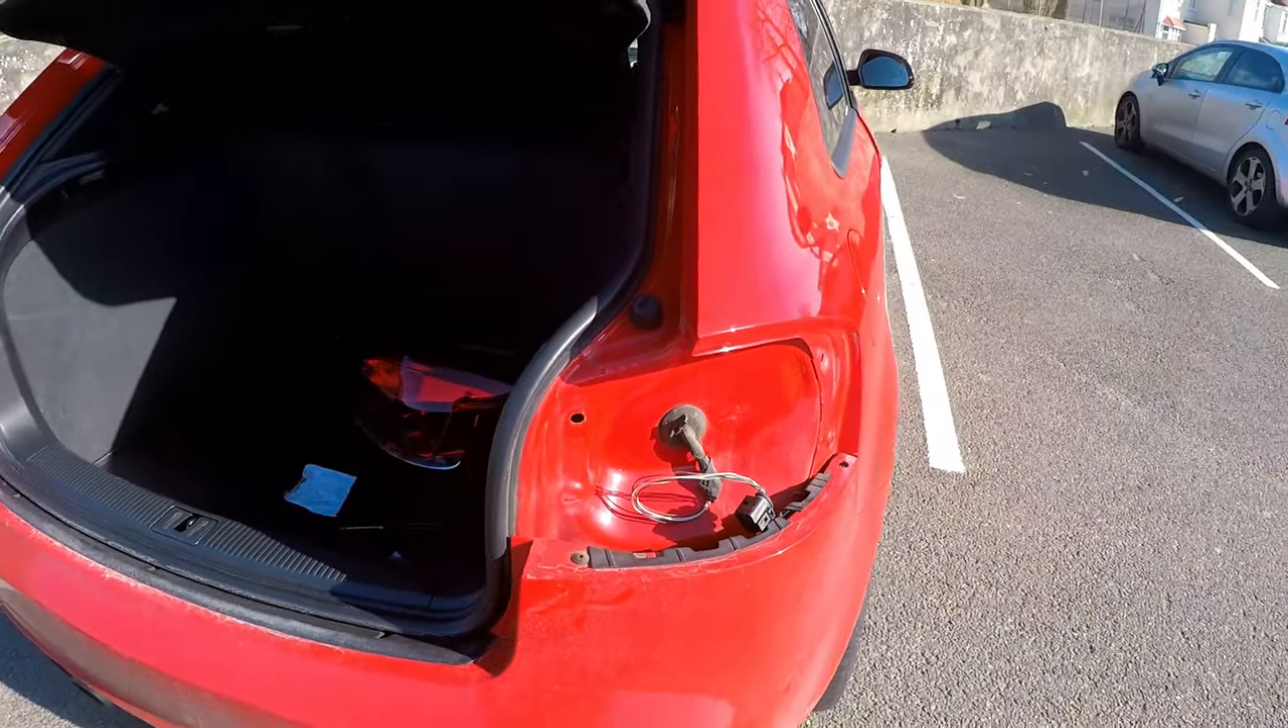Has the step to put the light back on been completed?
No.